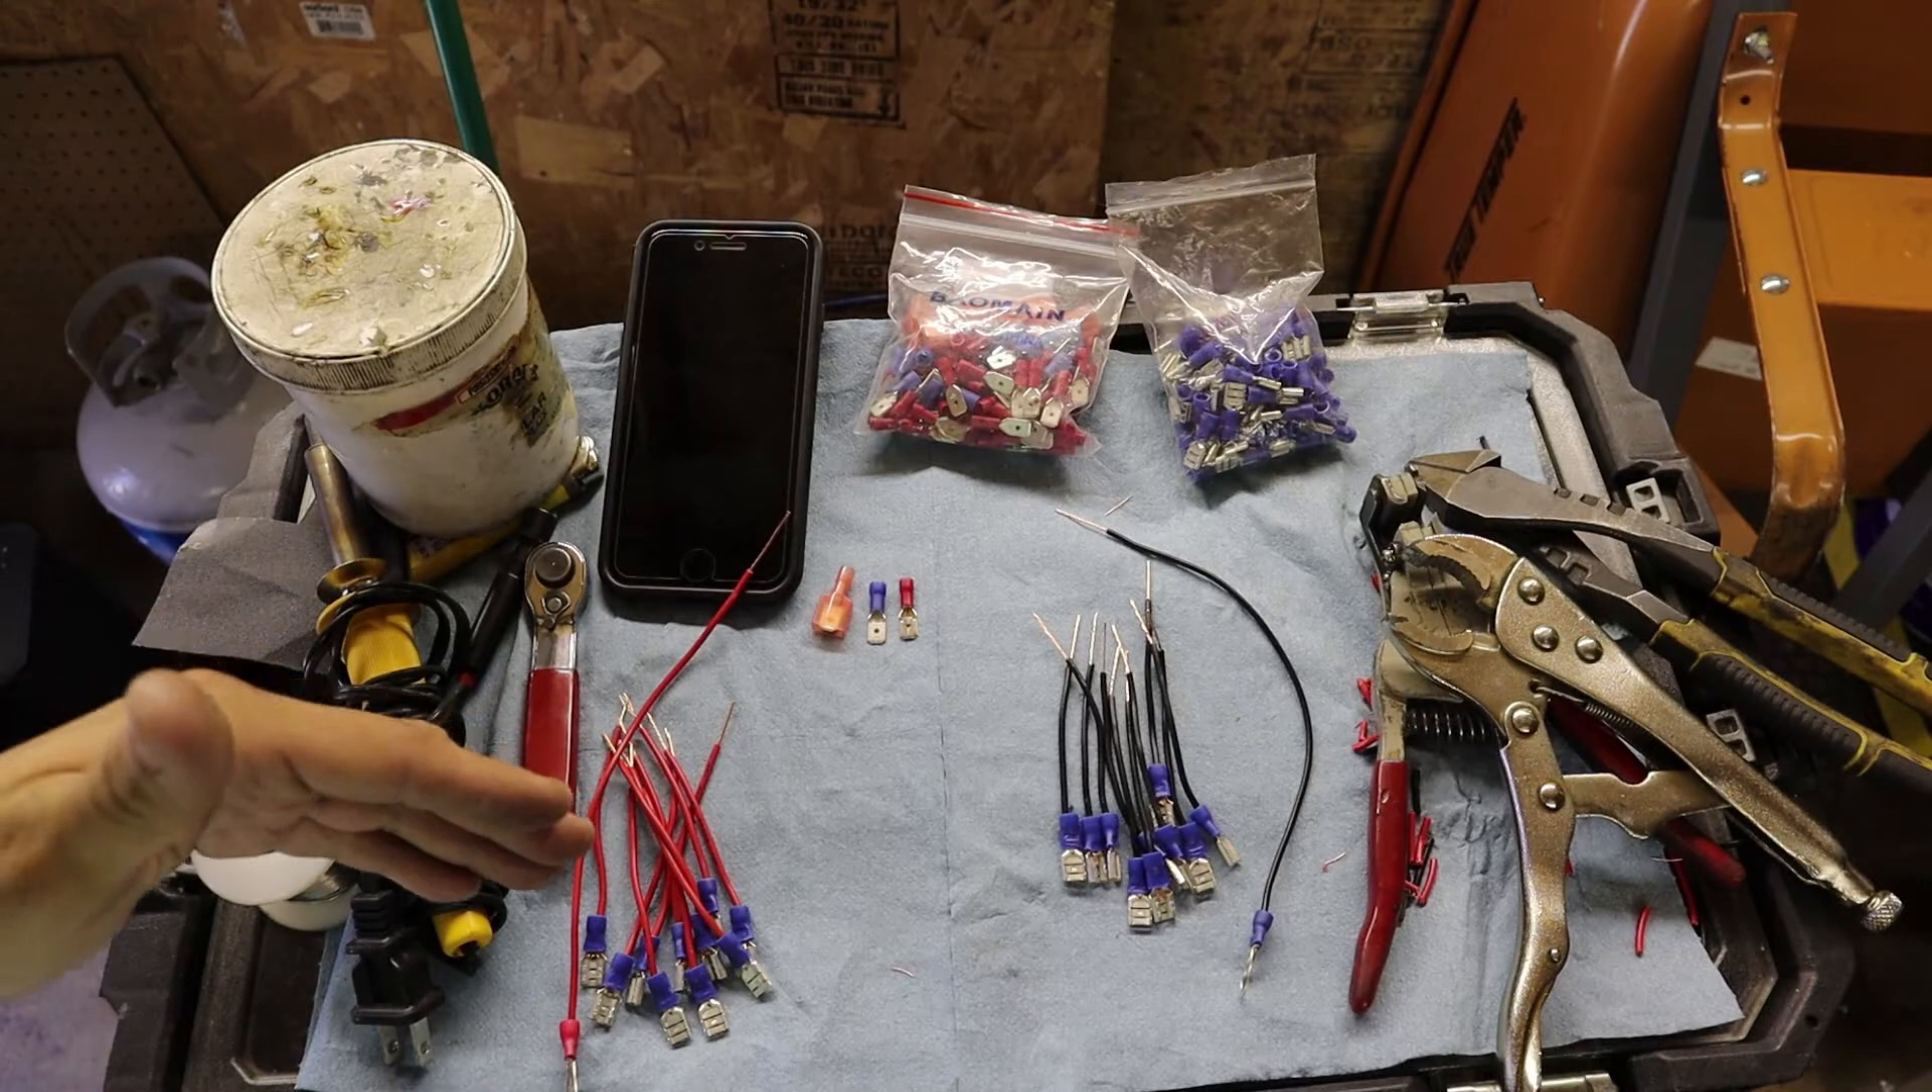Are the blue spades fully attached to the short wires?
Yes.